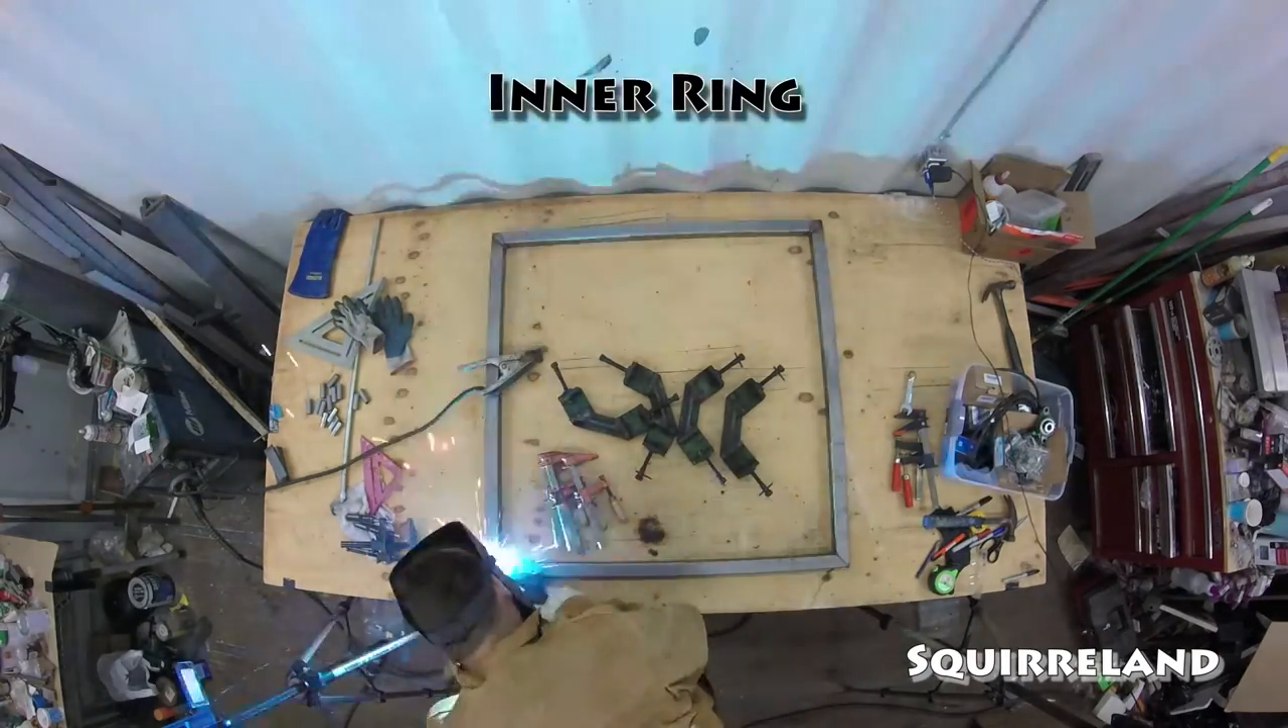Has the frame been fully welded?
No.